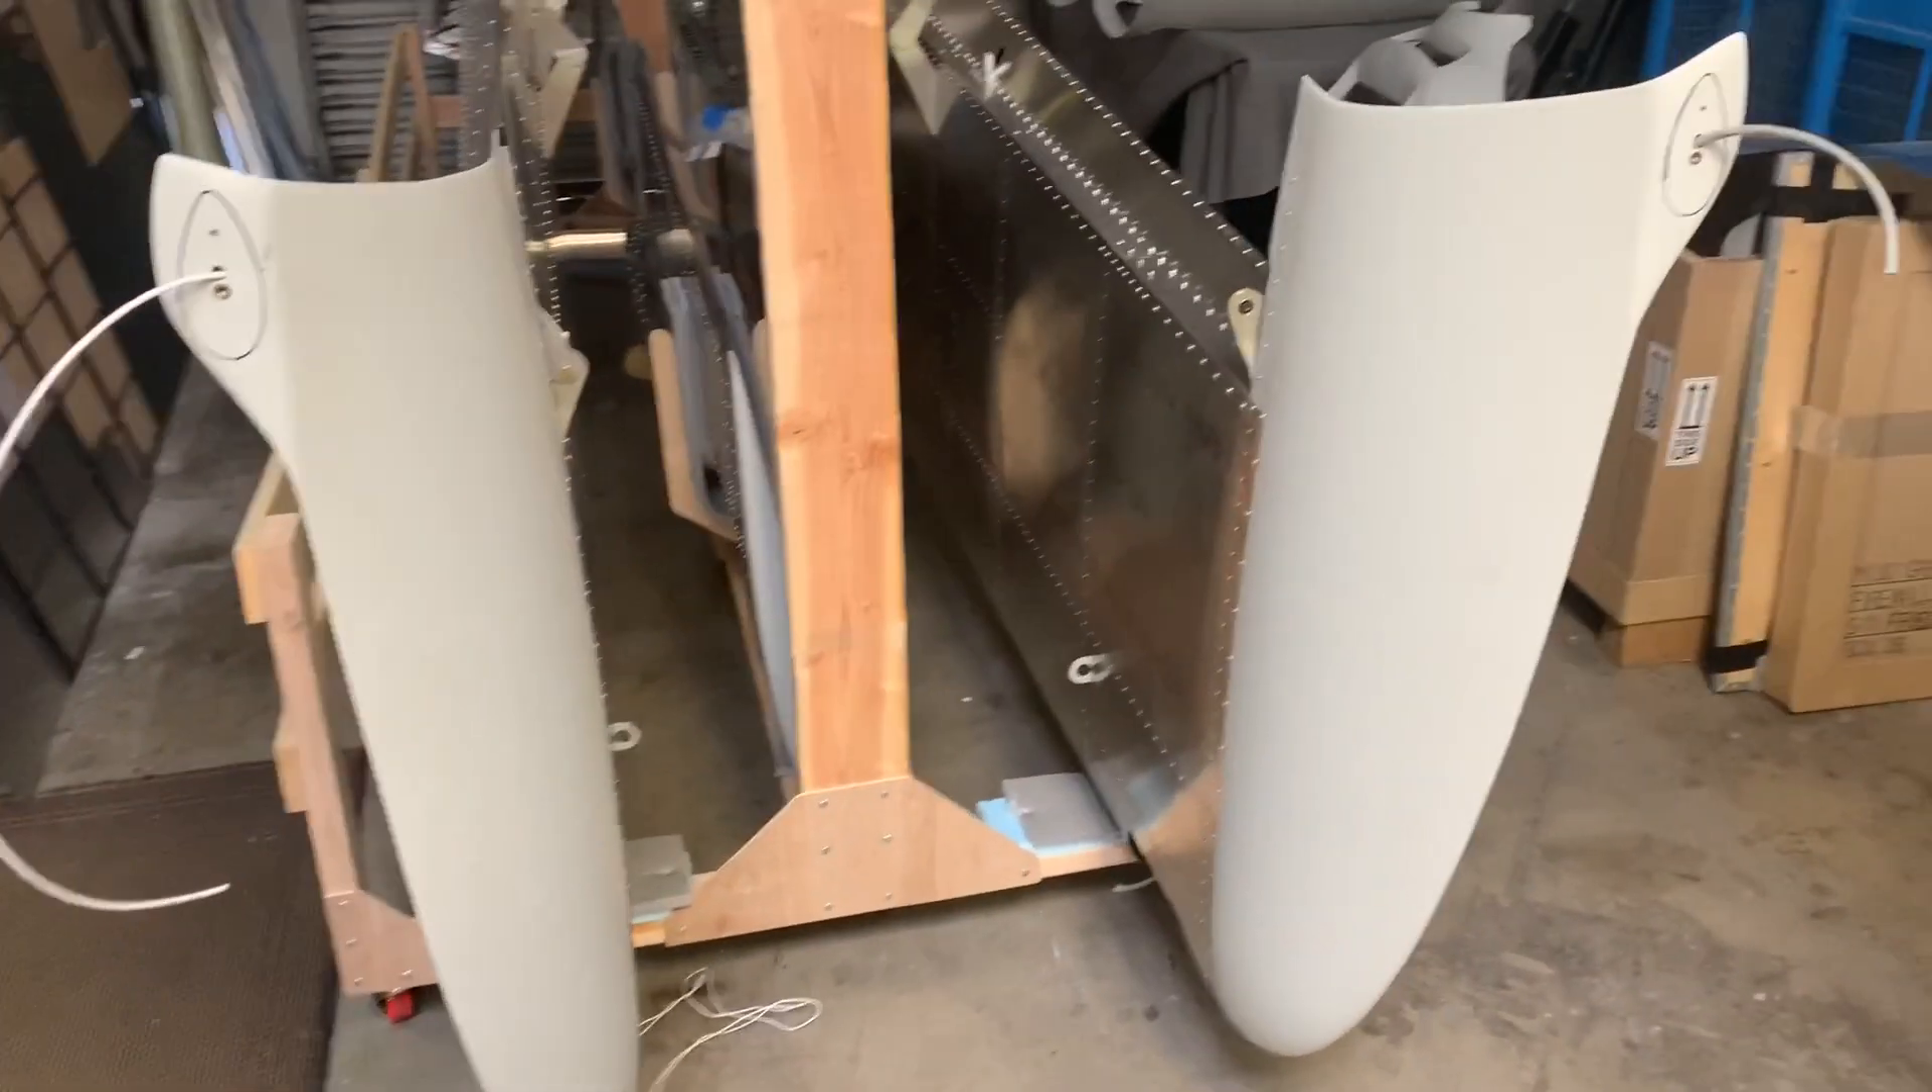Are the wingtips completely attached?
Yes.